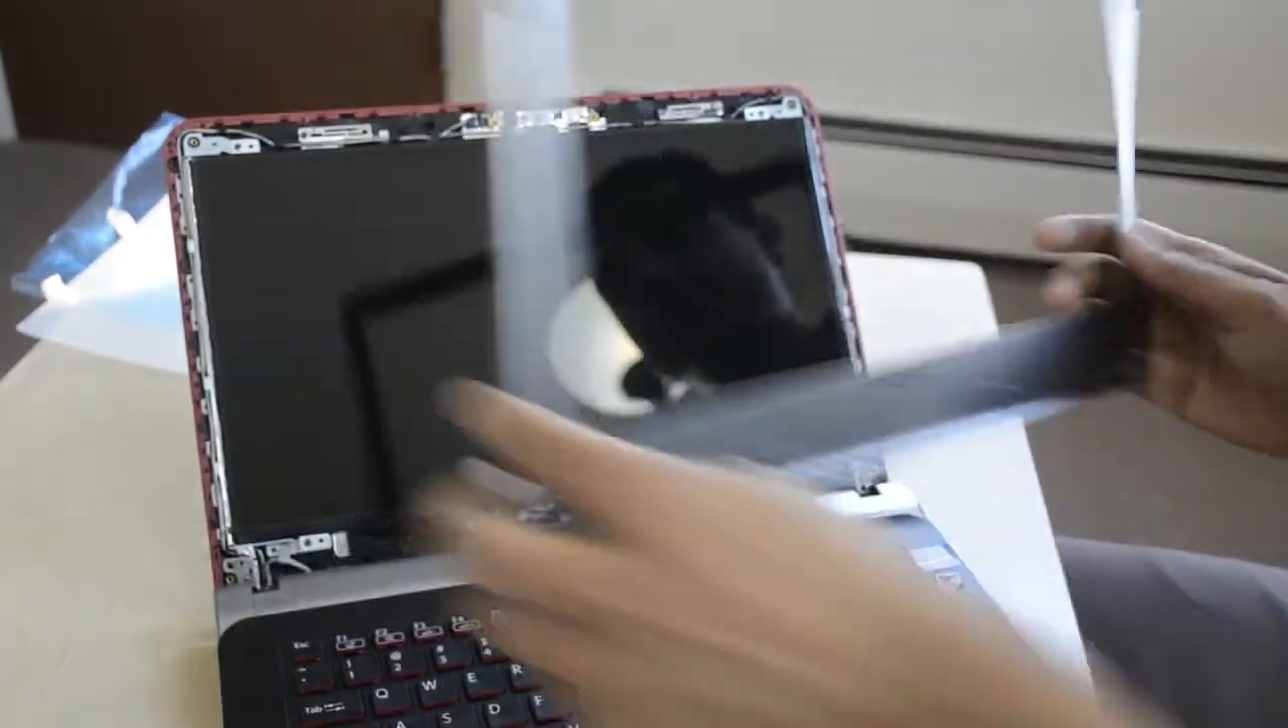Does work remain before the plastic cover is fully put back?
Yes.